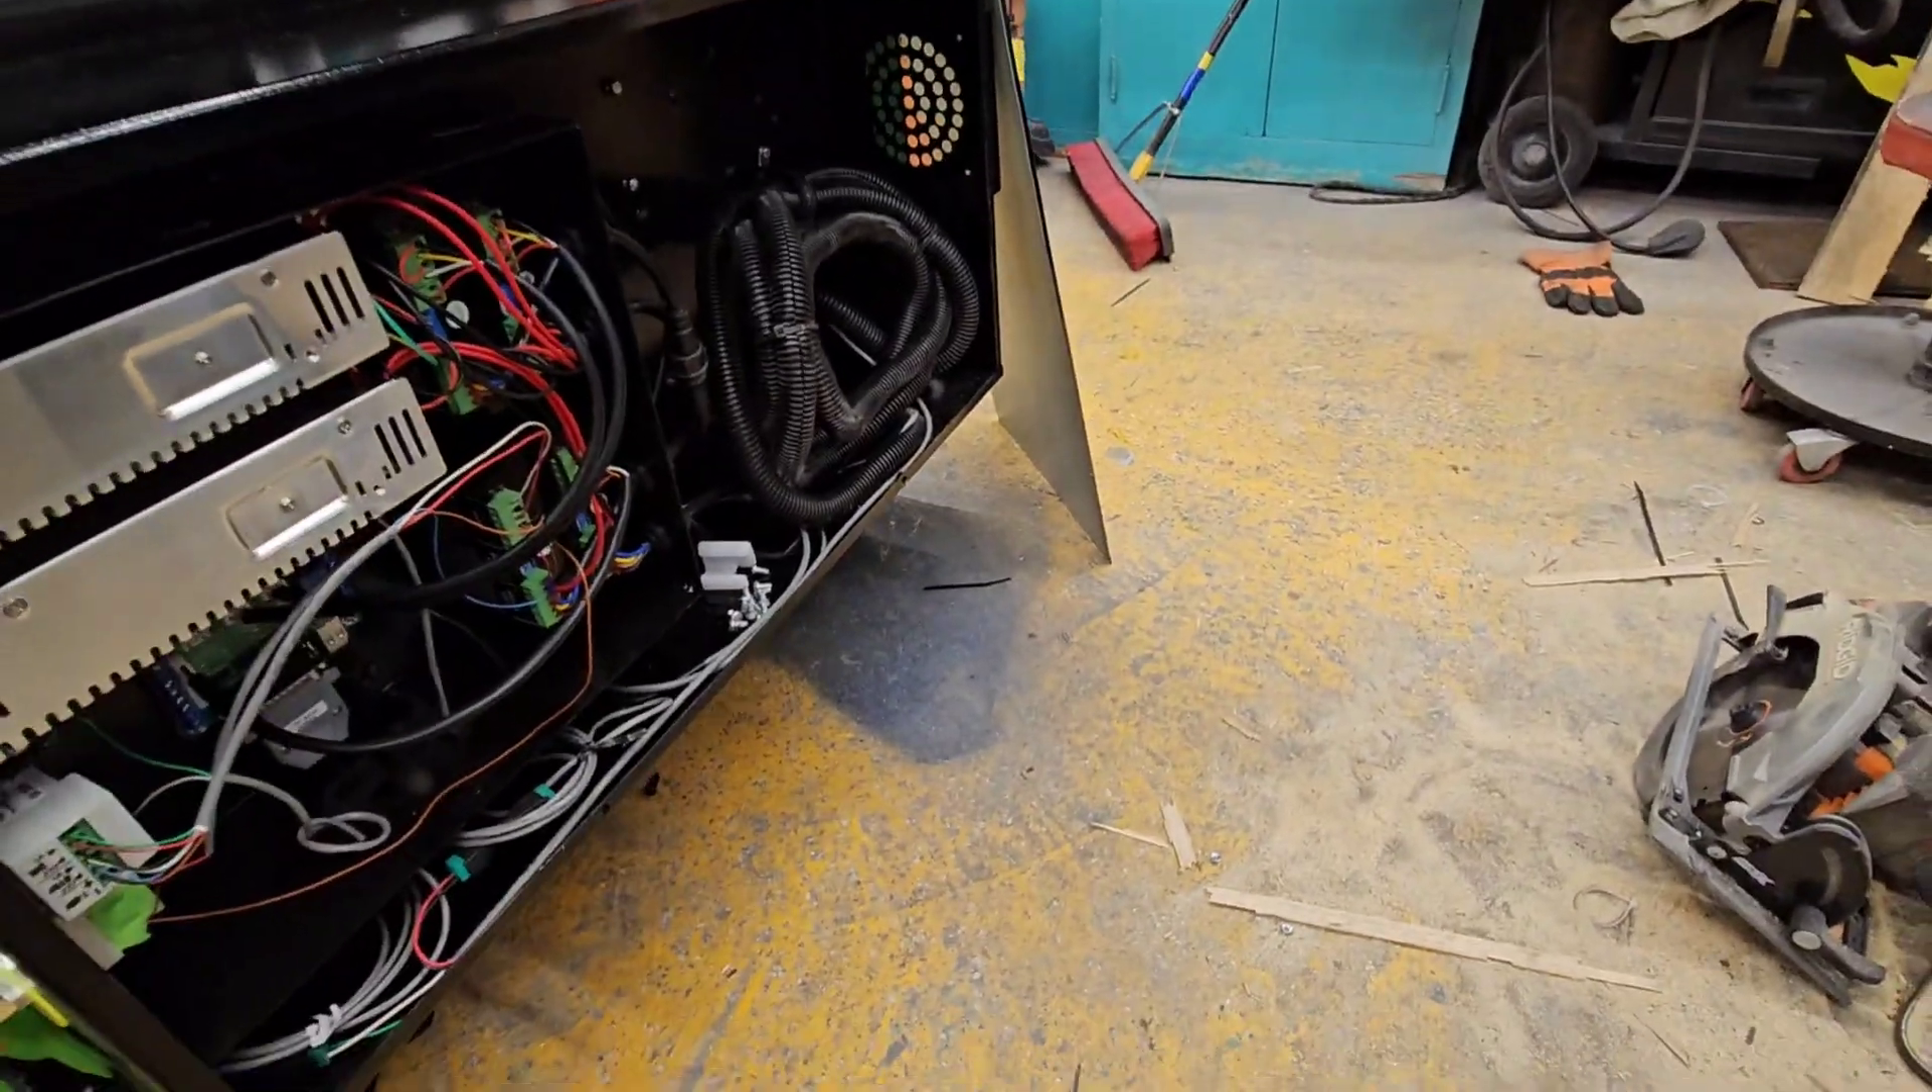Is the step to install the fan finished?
No.